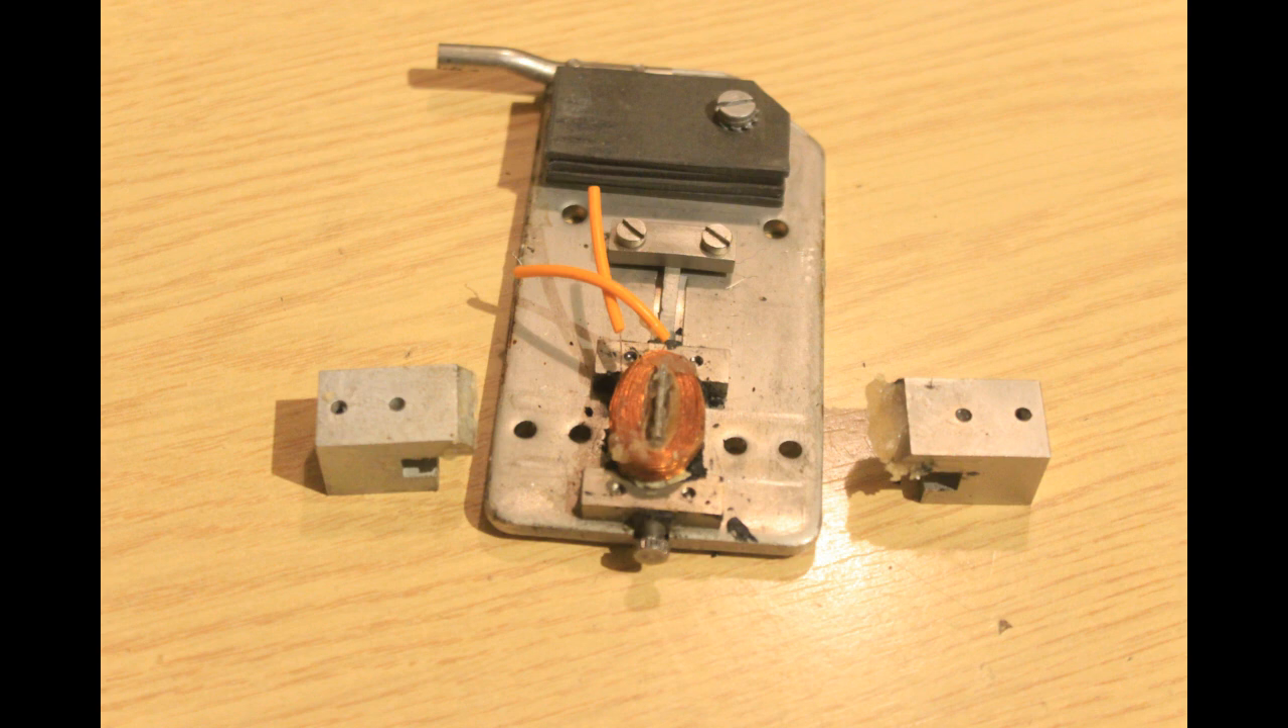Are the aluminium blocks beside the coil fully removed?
Yes.